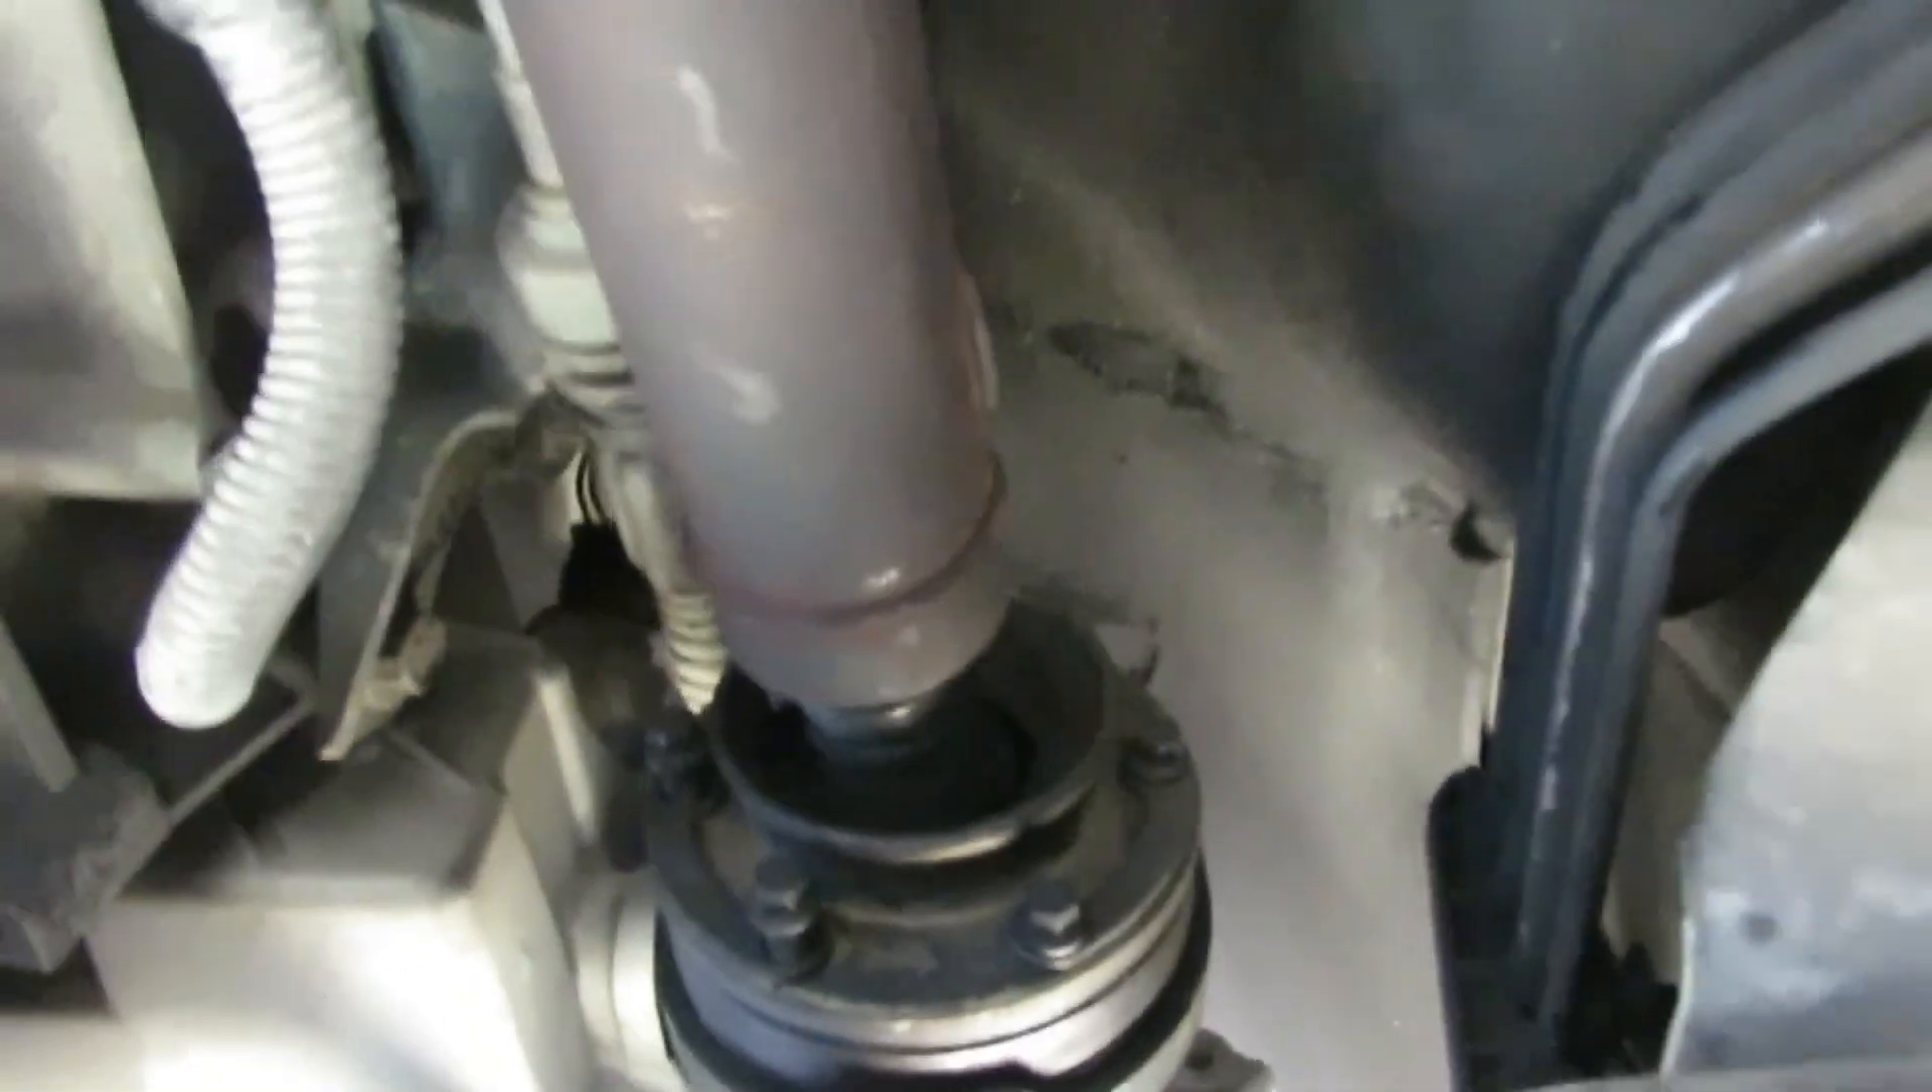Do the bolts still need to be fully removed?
Yes.